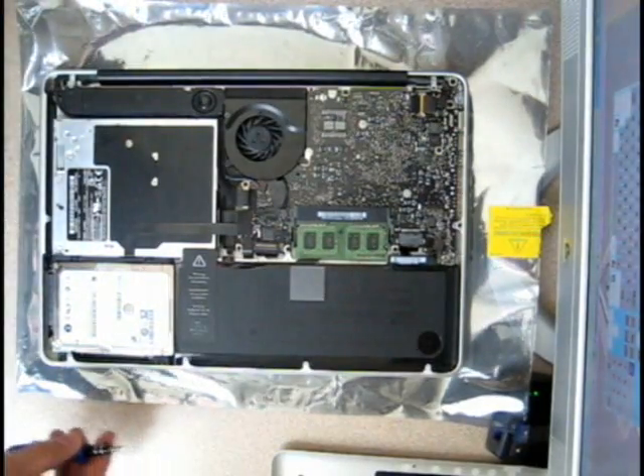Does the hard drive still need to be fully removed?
Yes.